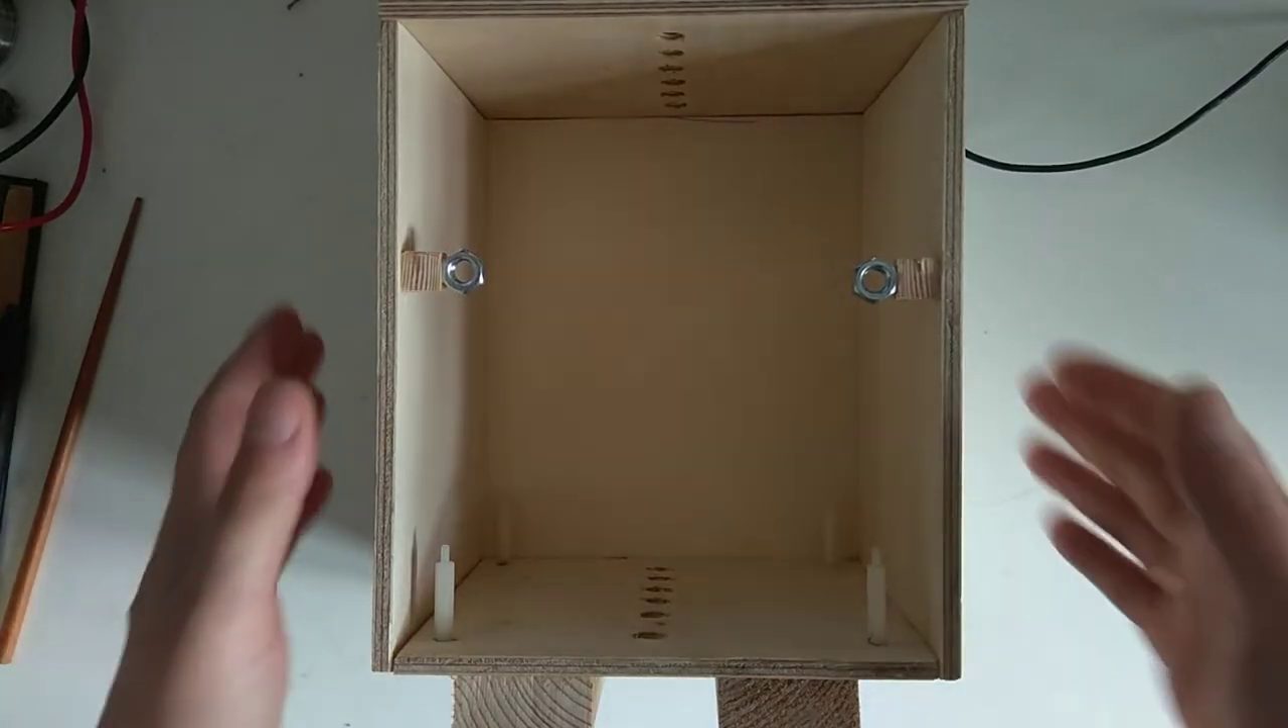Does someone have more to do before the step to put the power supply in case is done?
Yes.